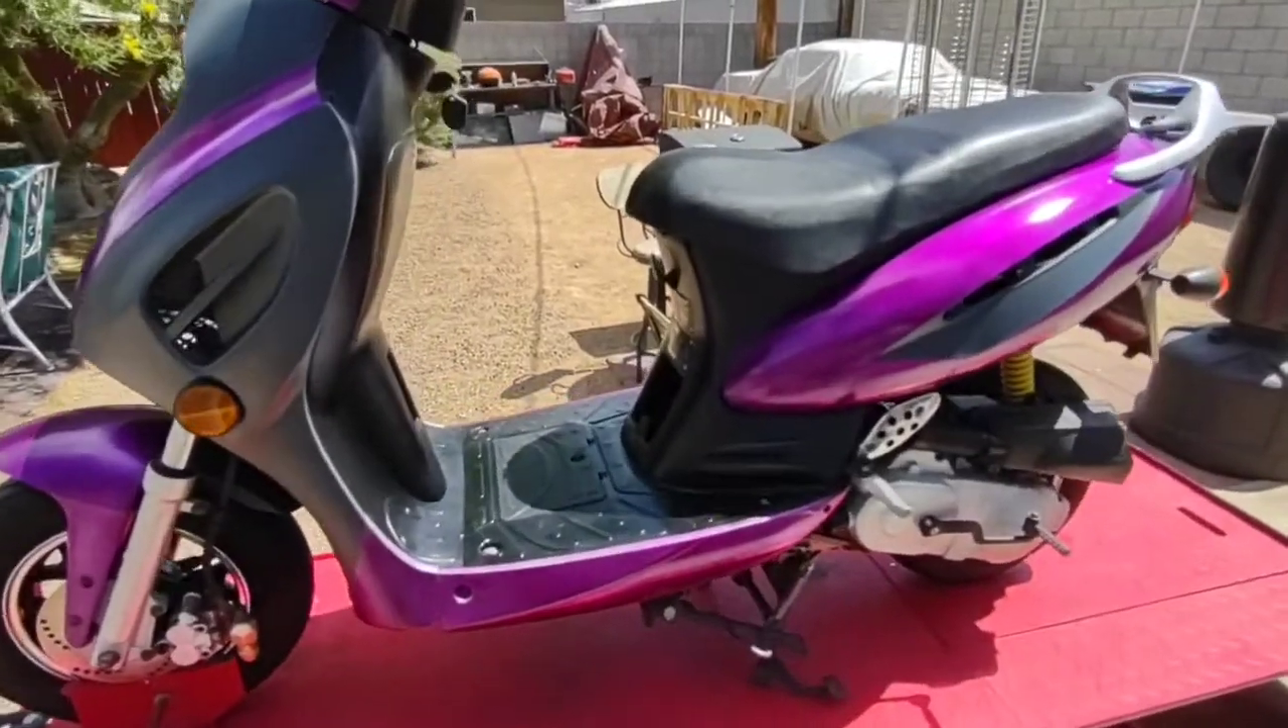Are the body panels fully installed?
Yes.